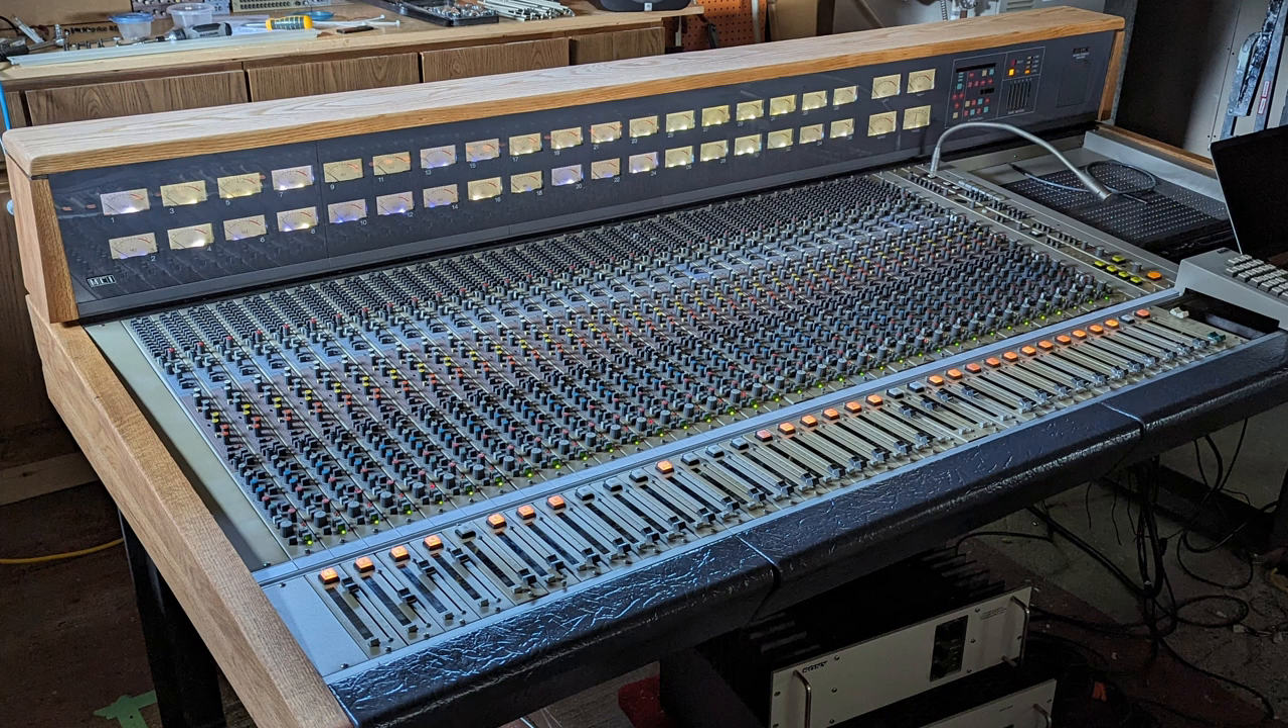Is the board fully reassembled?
Yes.